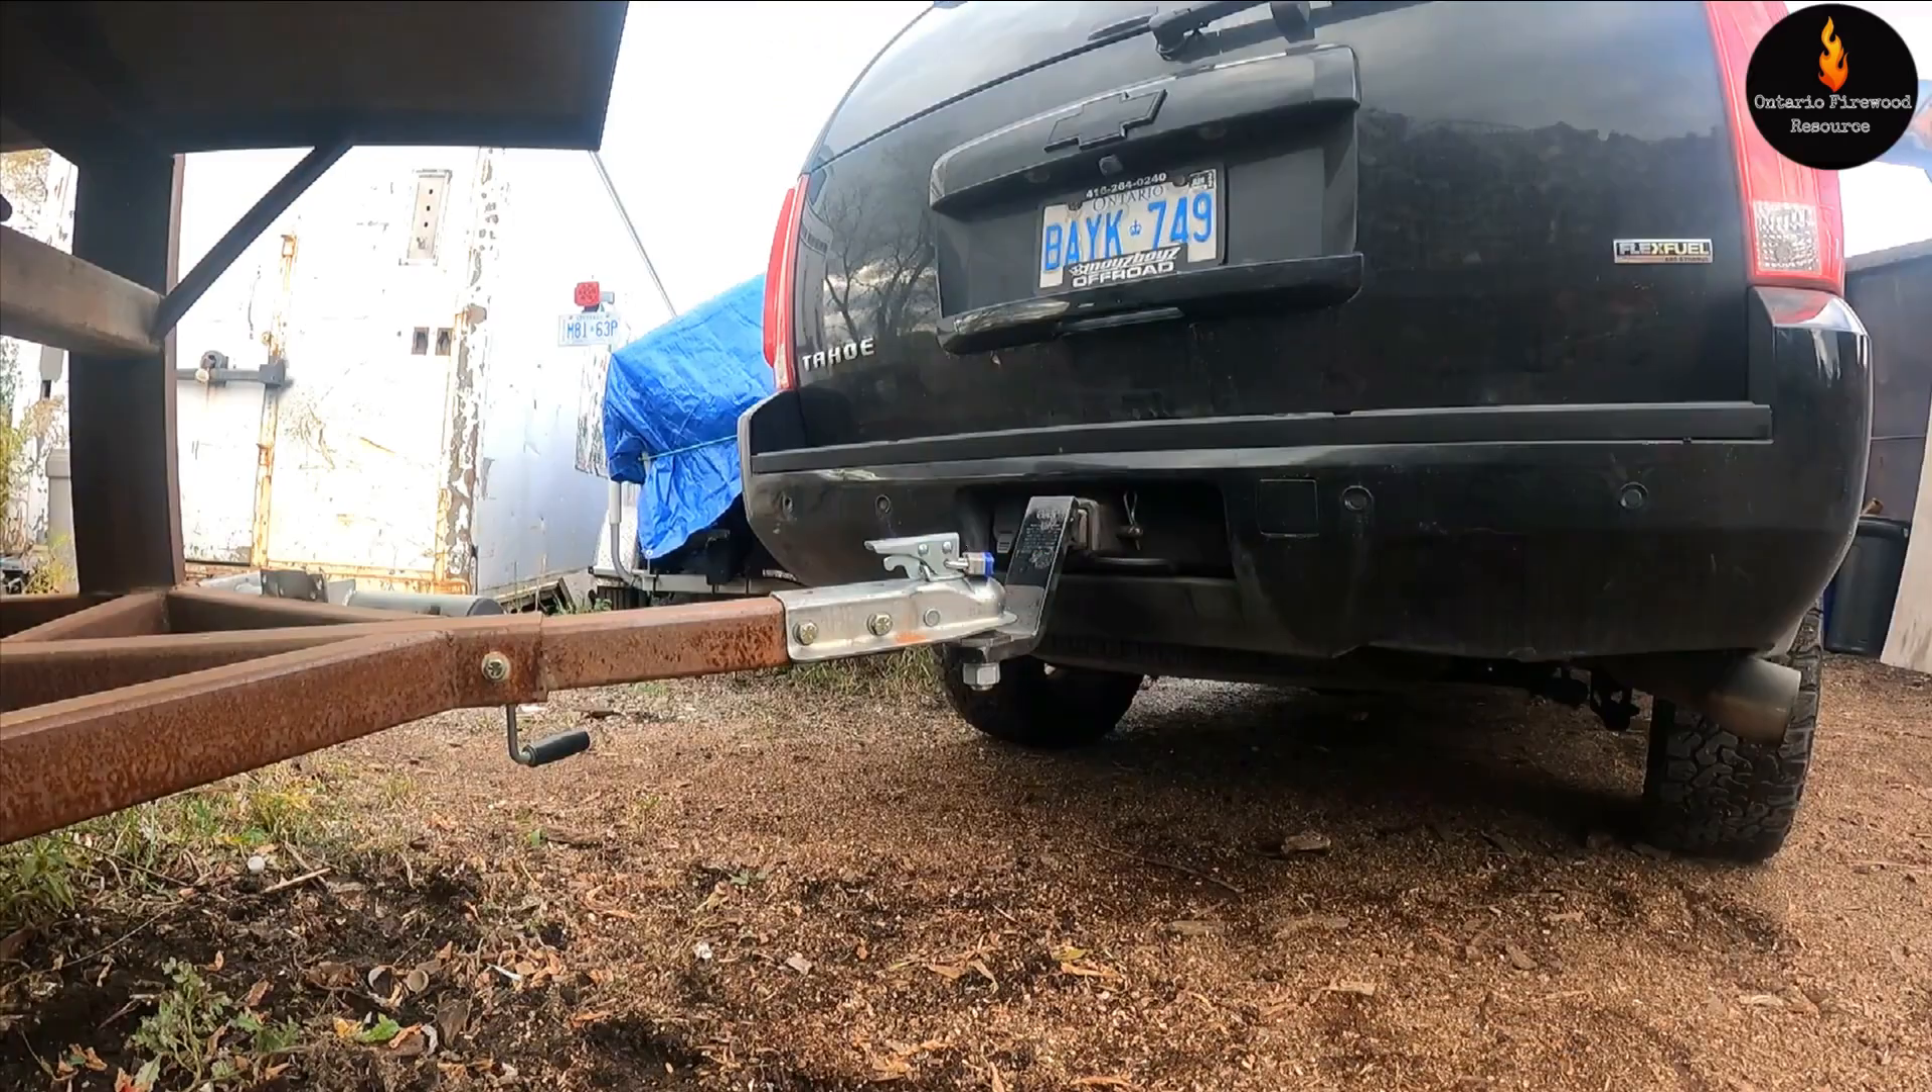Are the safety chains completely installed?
No.